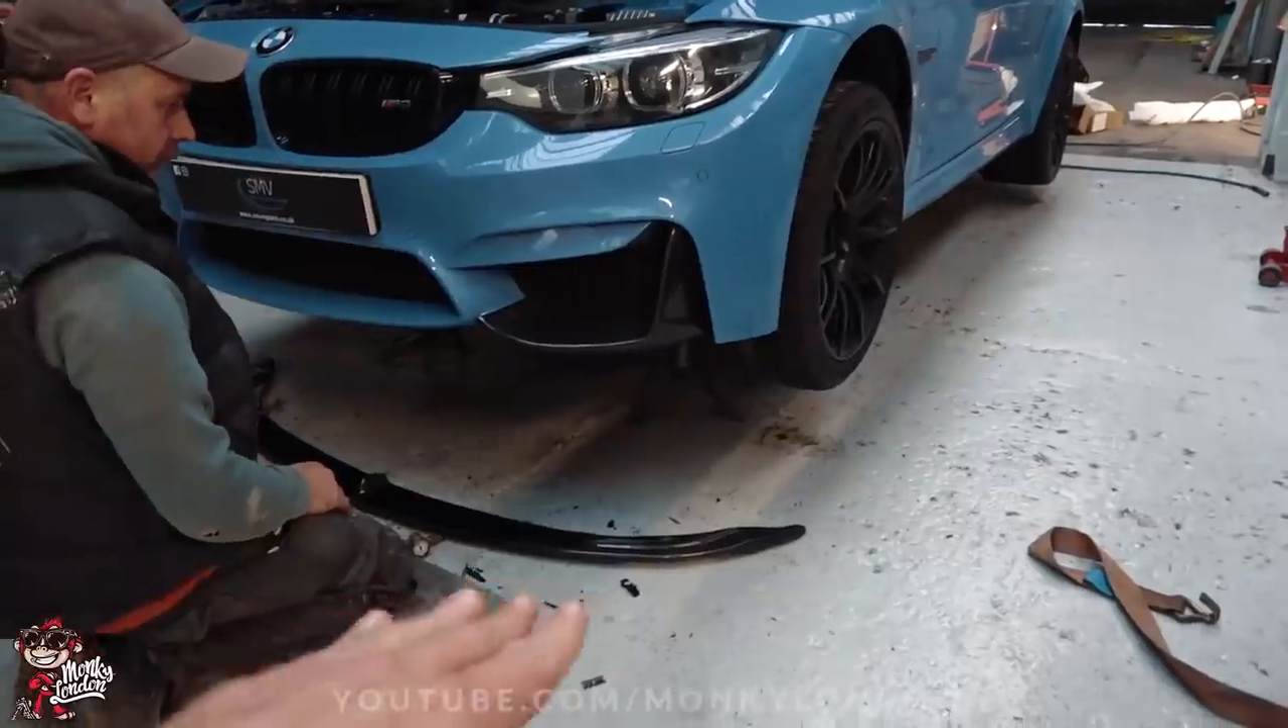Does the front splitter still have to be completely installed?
Yes.